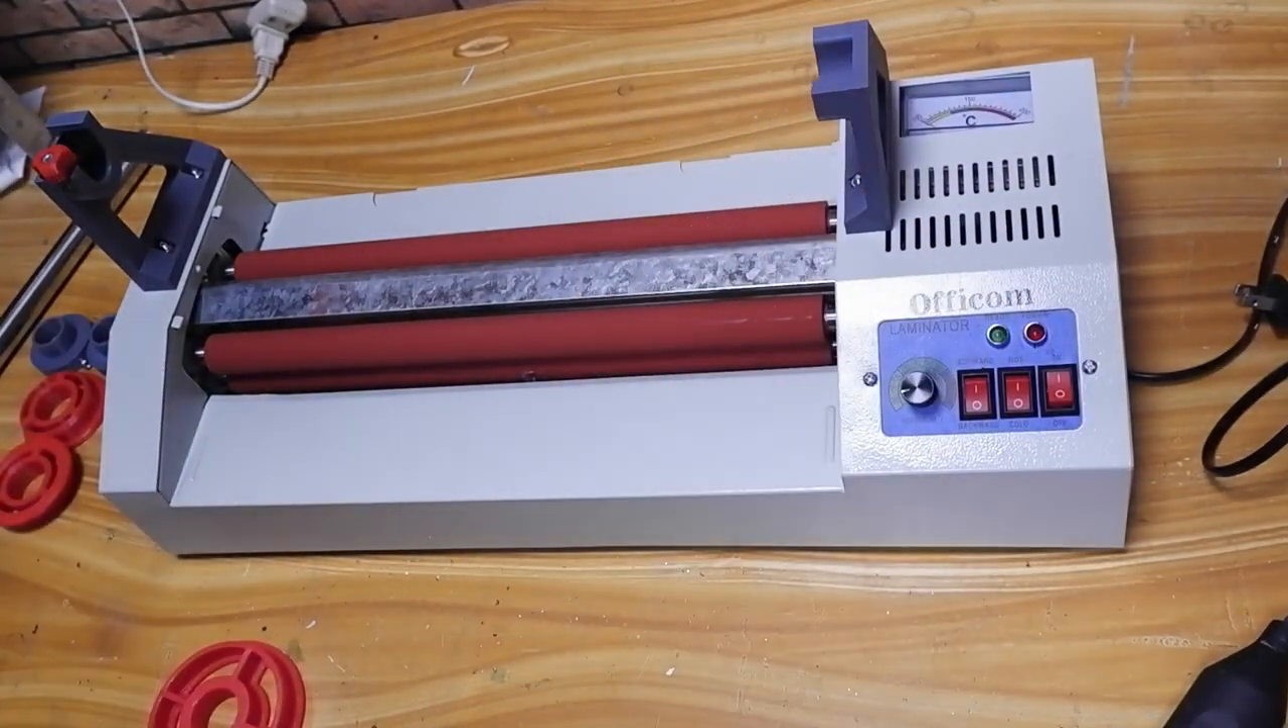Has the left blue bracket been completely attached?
Yes.